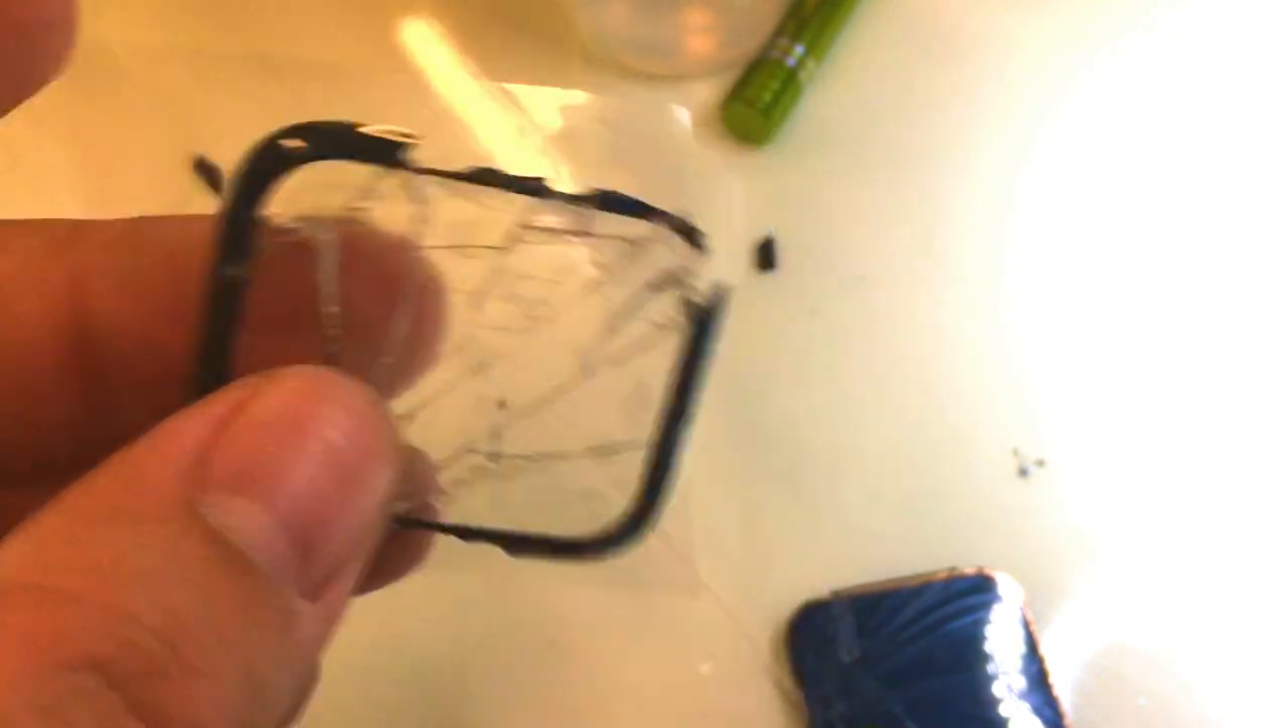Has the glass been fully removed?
Yes.